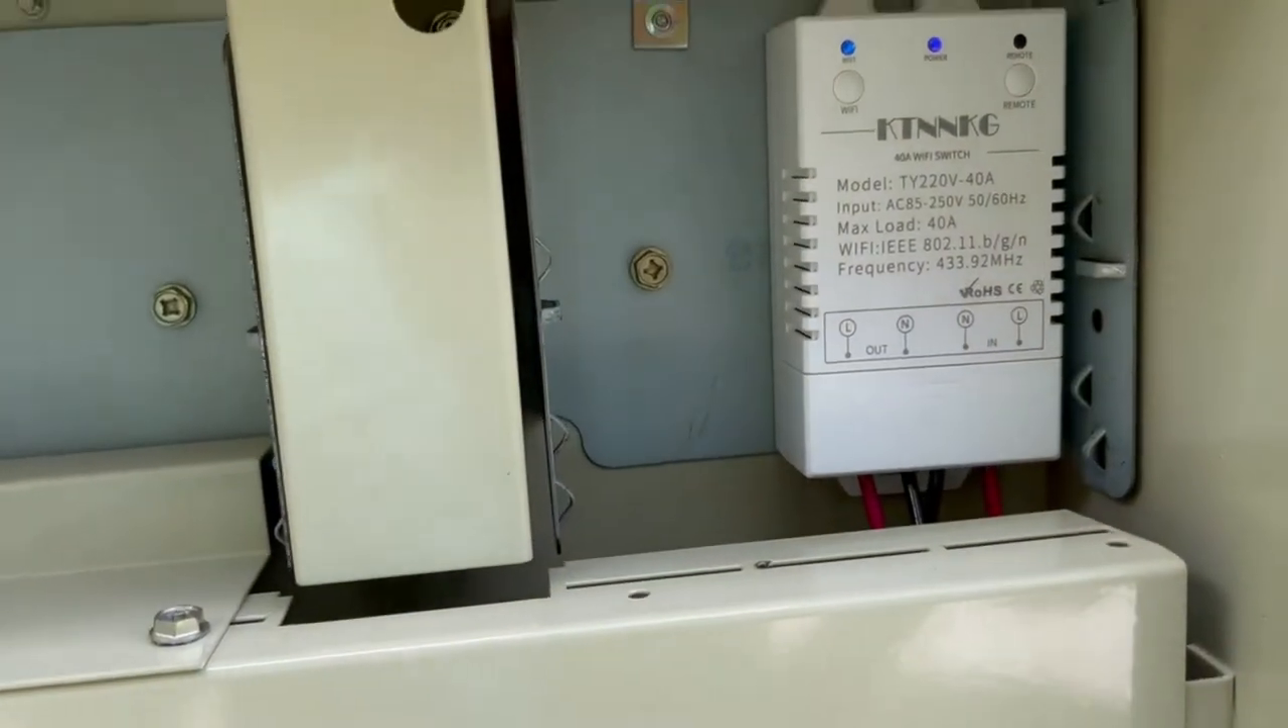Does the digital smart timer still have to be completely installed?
No.